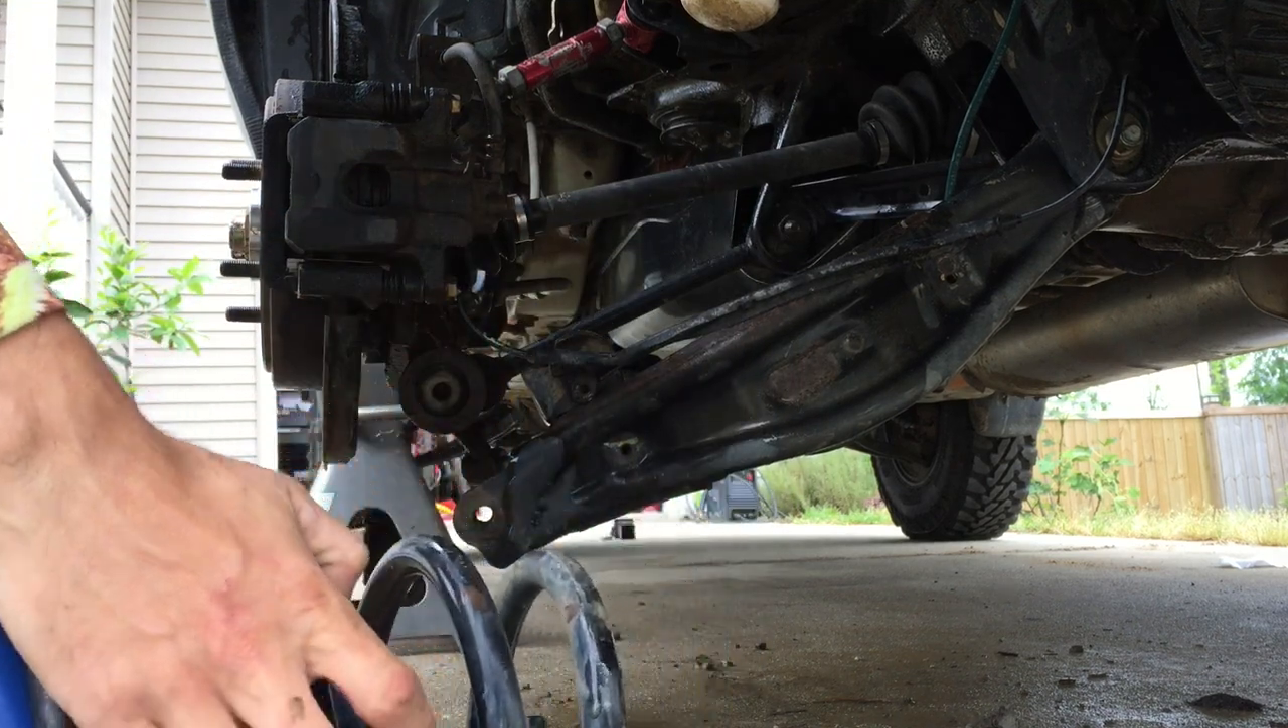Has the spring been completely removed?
Yes.